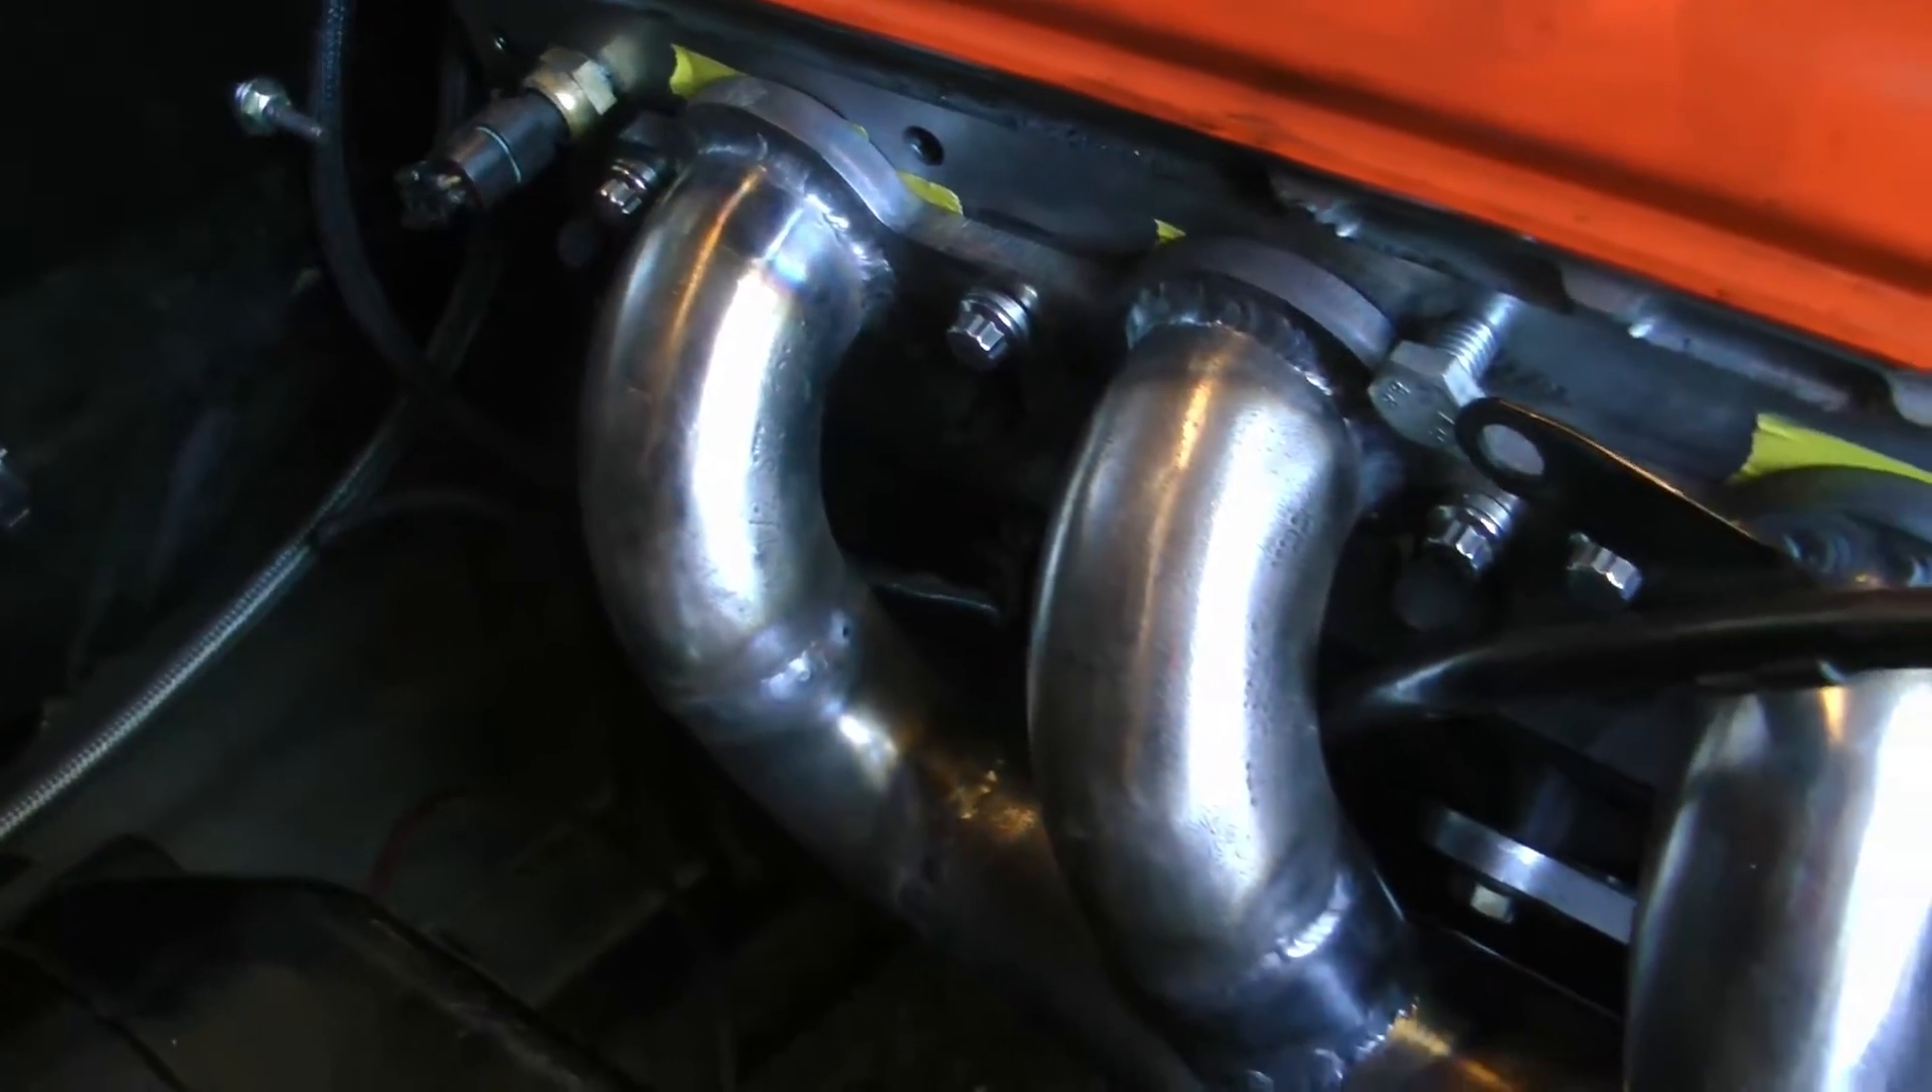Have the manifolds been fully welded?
Yes.